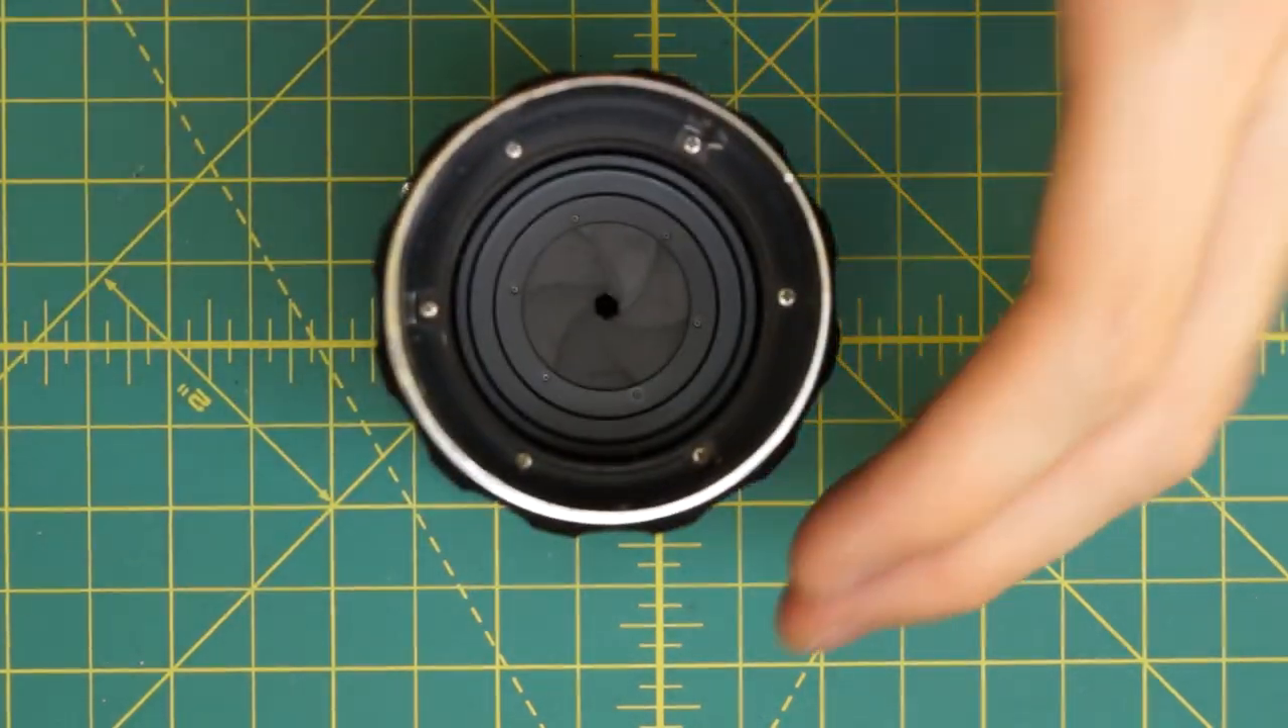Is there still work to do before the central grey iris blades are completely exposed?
No.